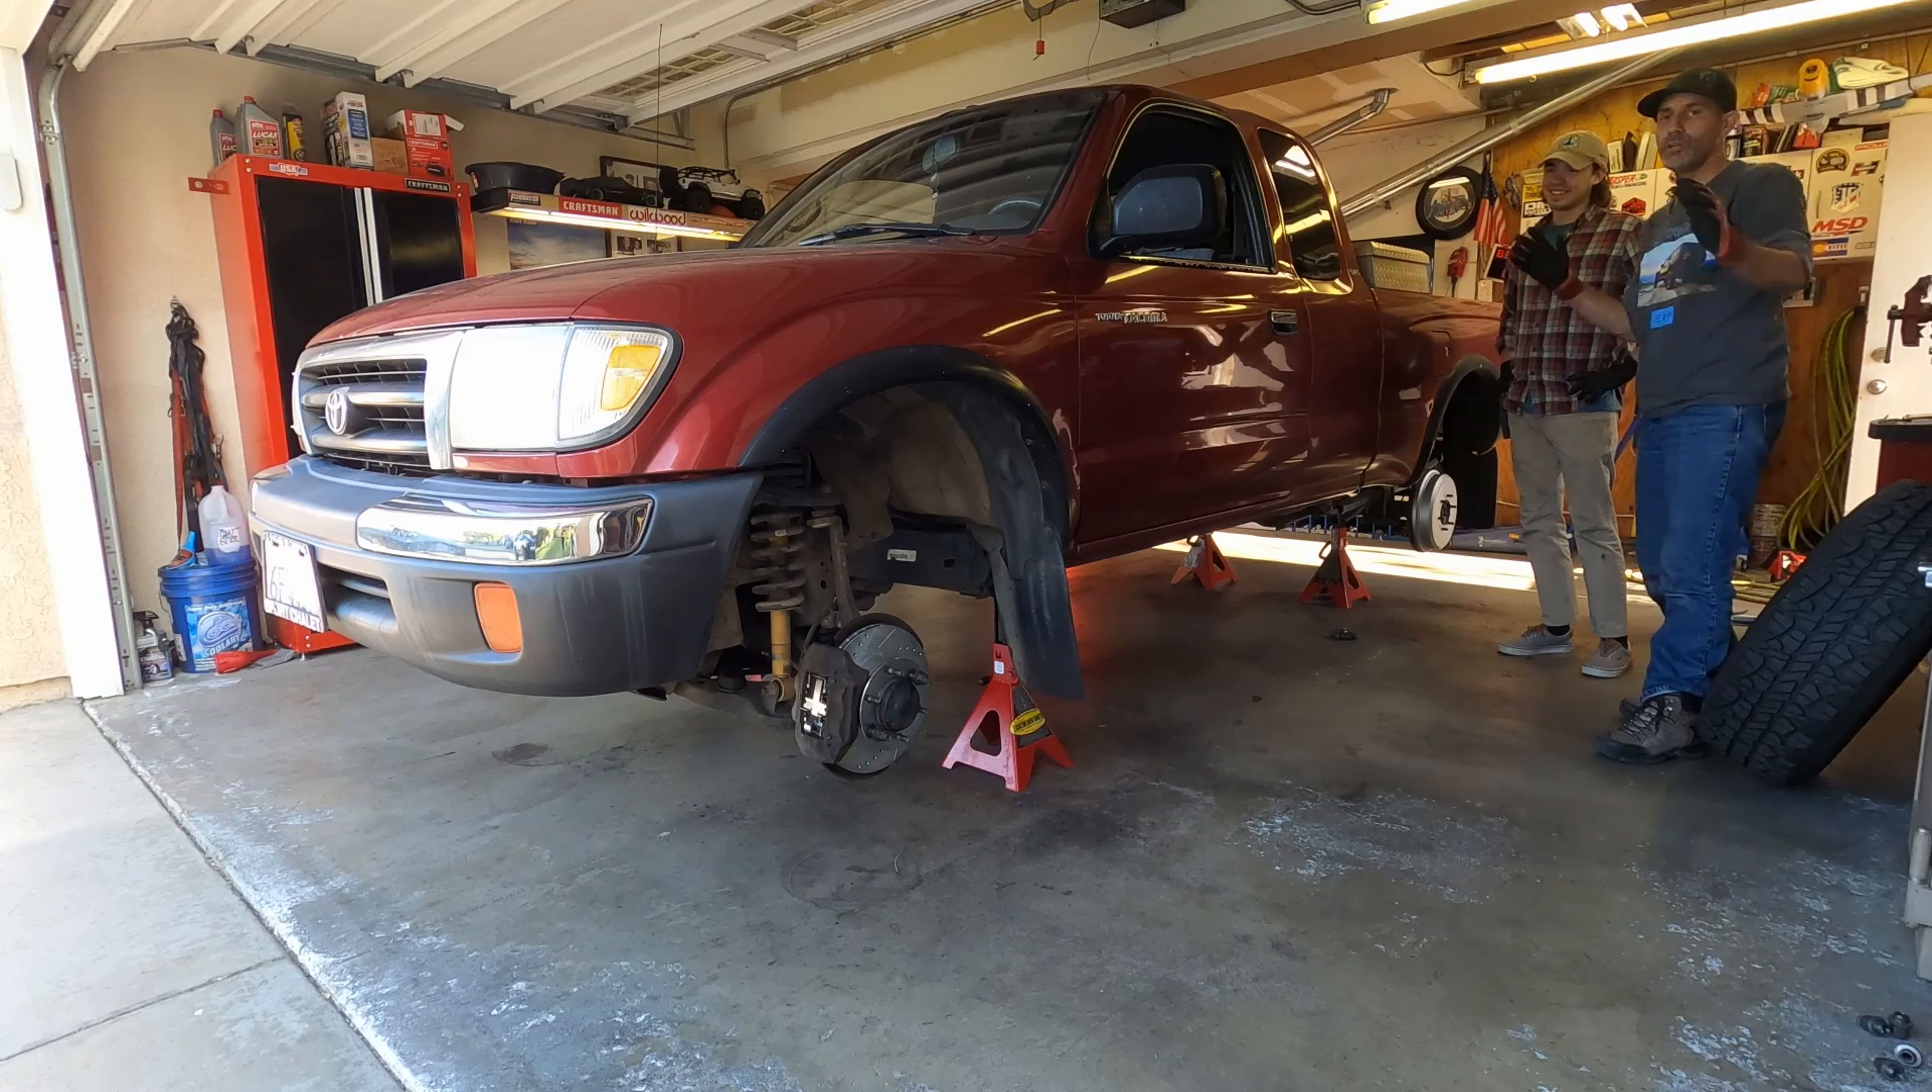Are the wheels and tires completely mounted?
No.